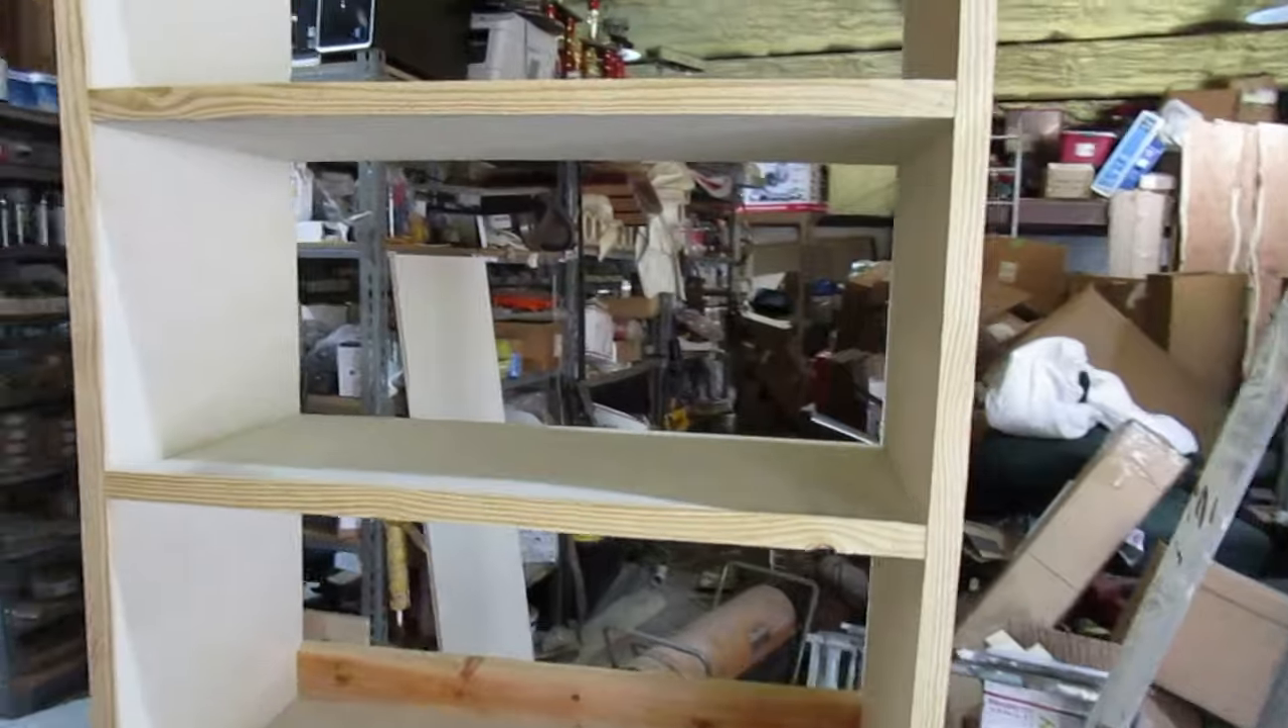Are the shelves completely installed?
Yes.